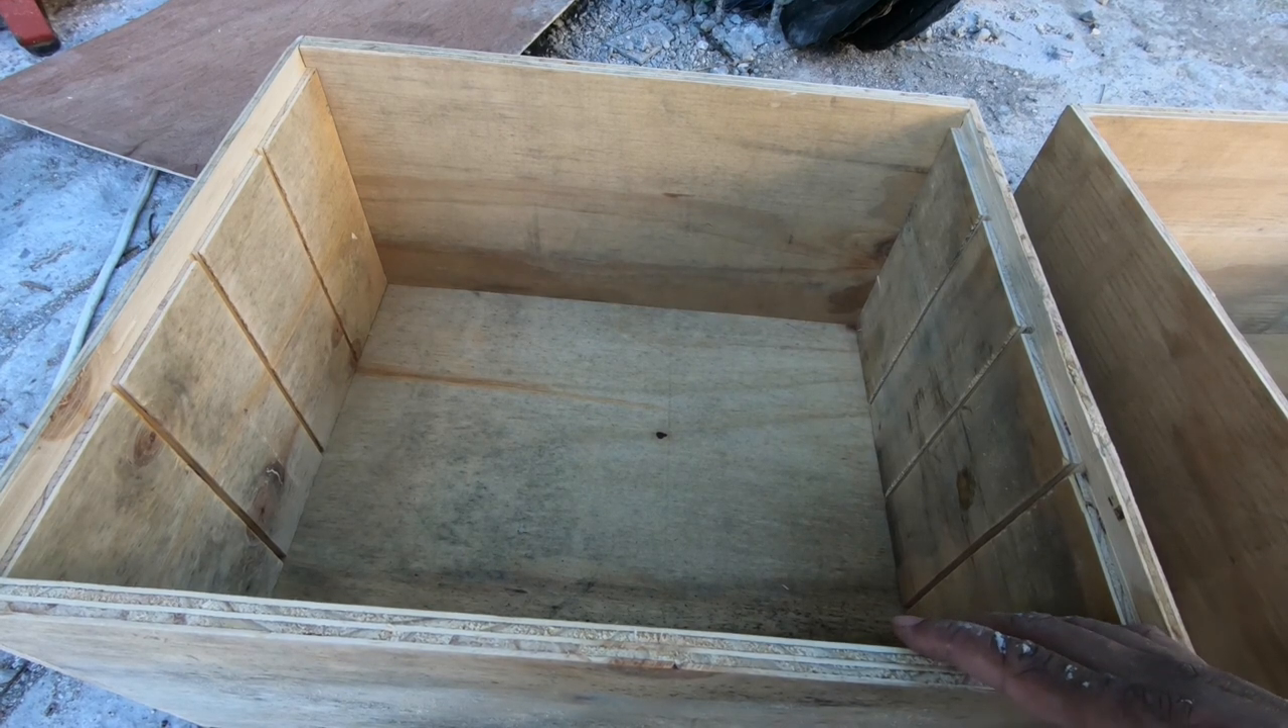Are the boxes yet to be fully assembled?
No.